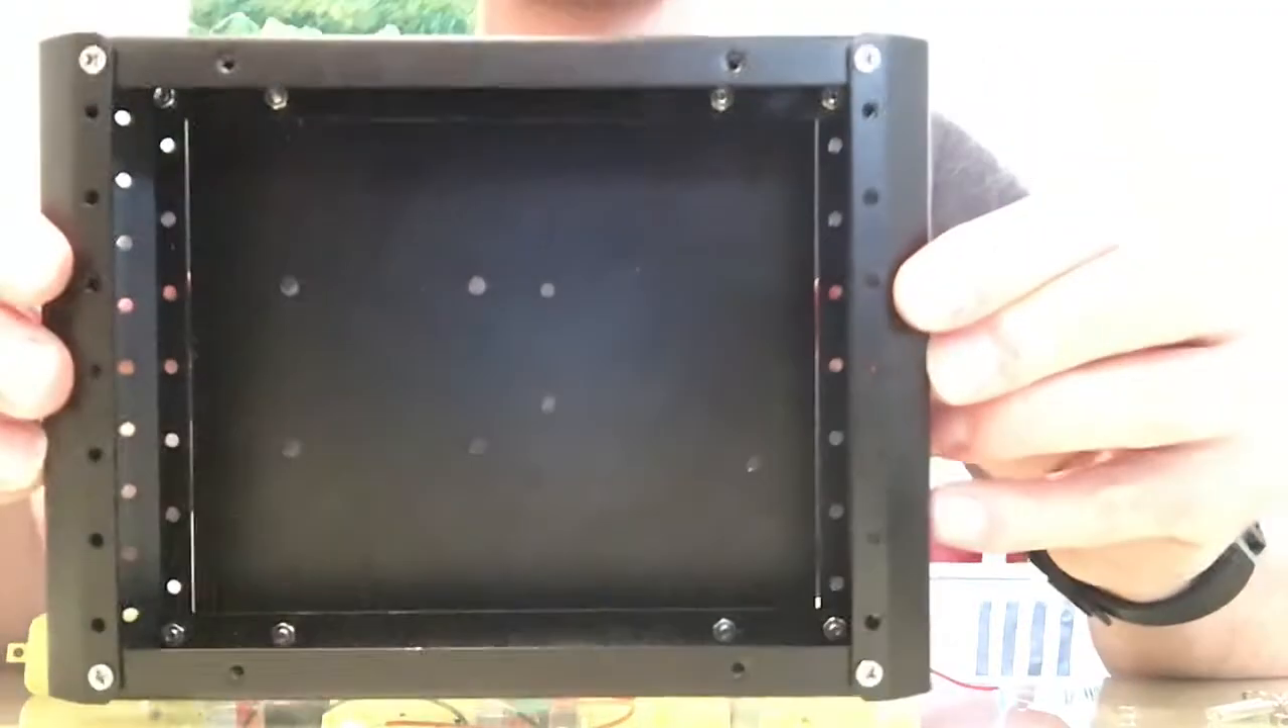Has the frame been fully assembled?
Yes.